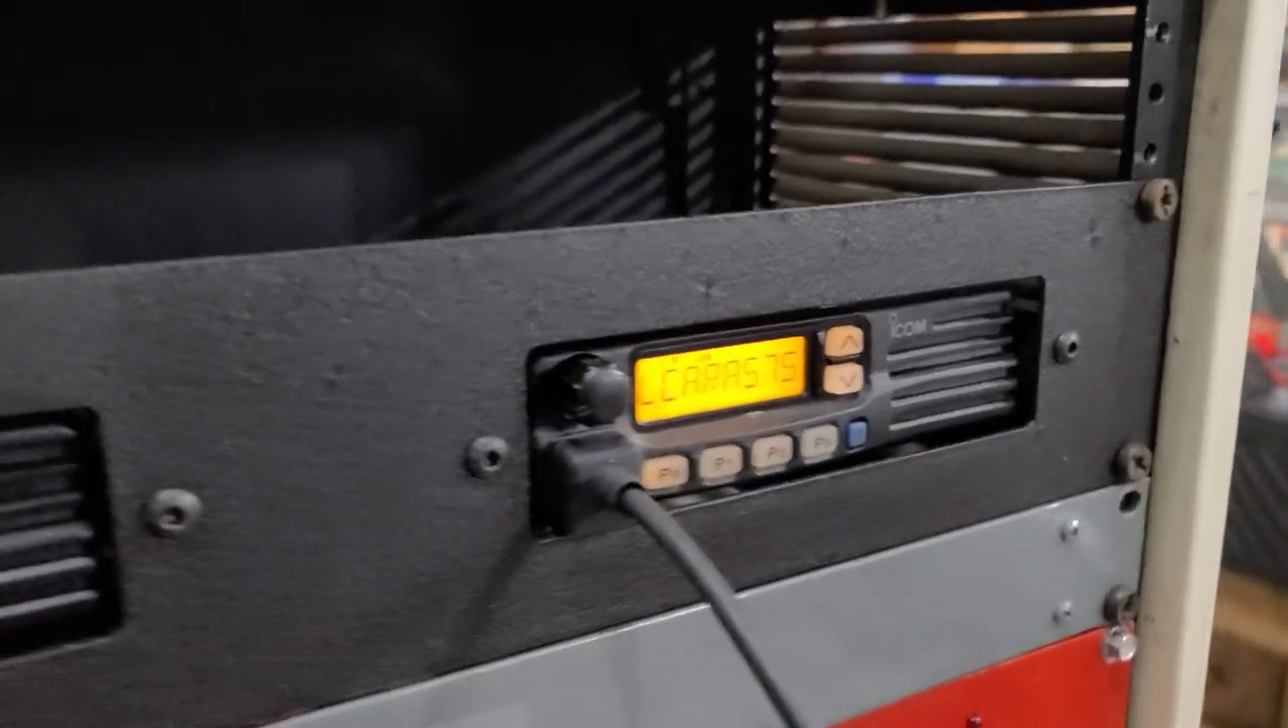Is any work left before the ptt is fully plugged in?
No.